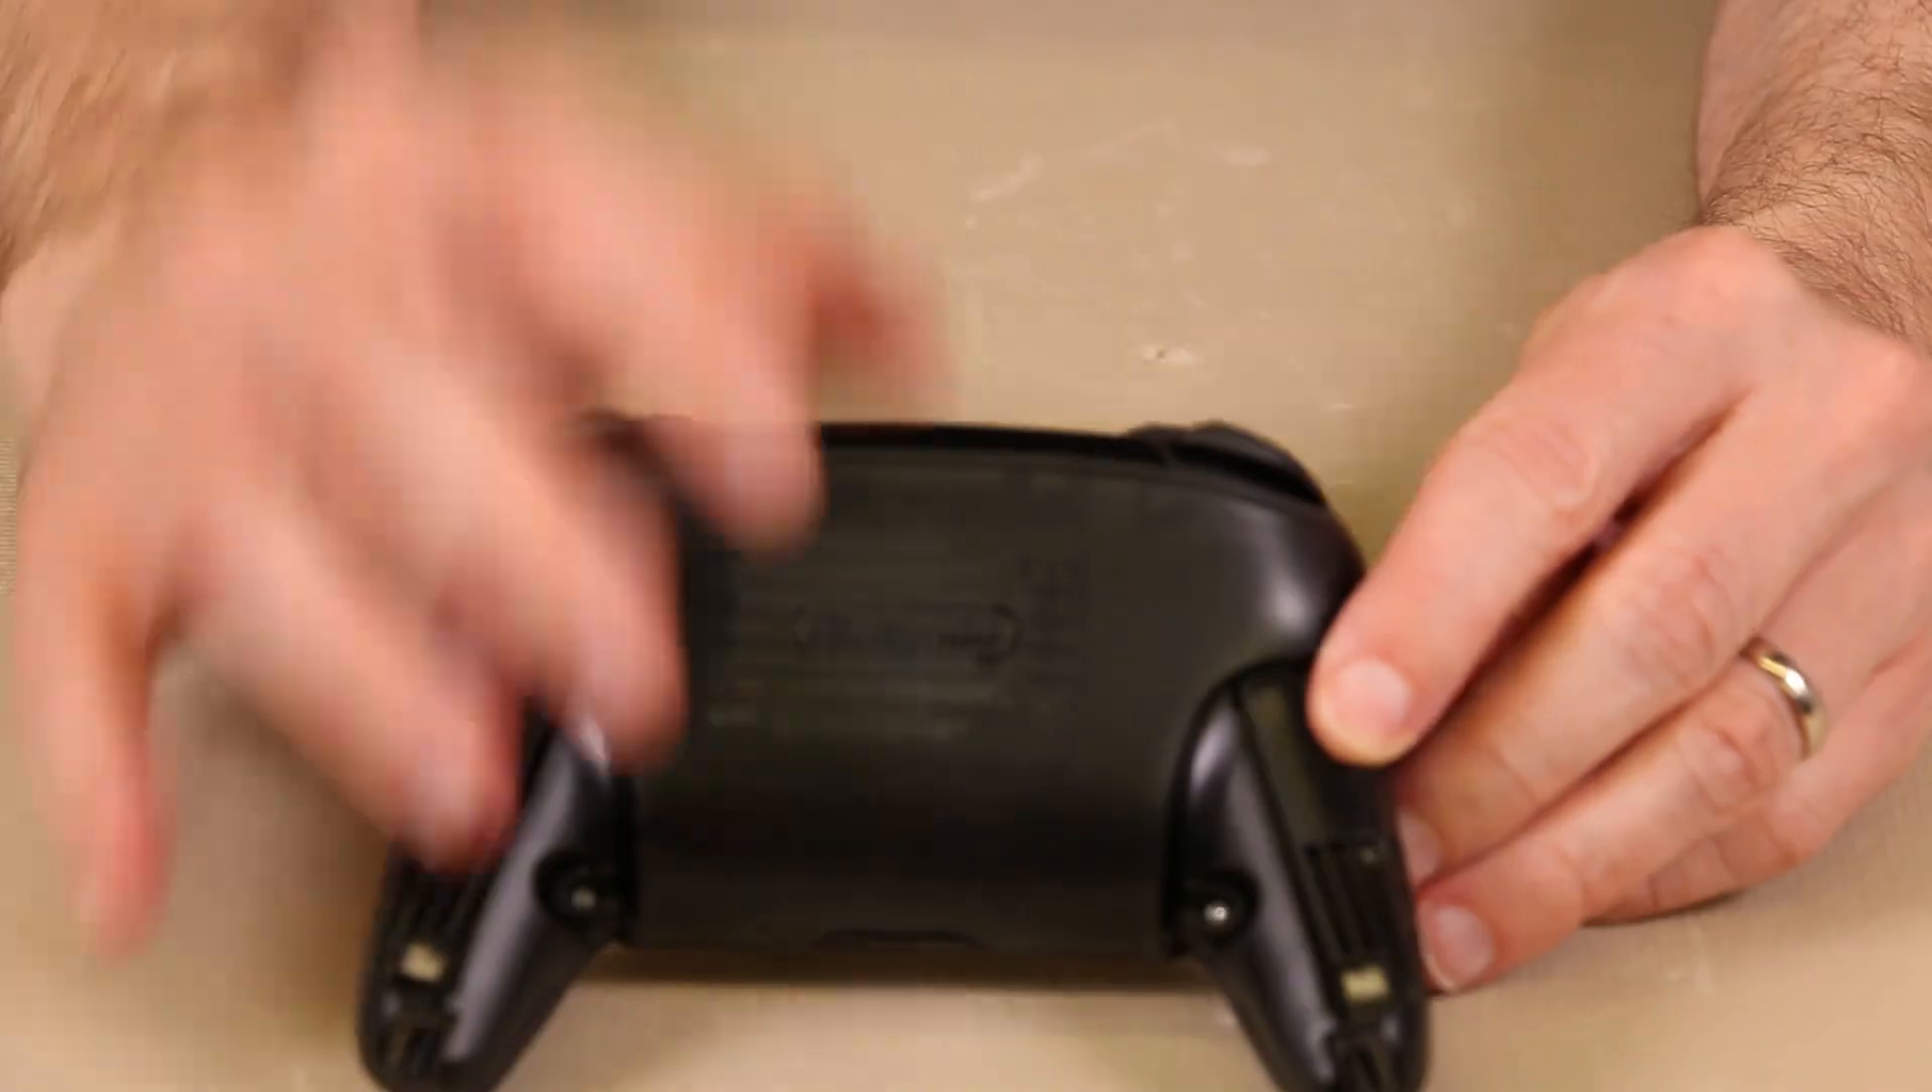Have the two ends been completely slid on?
No.